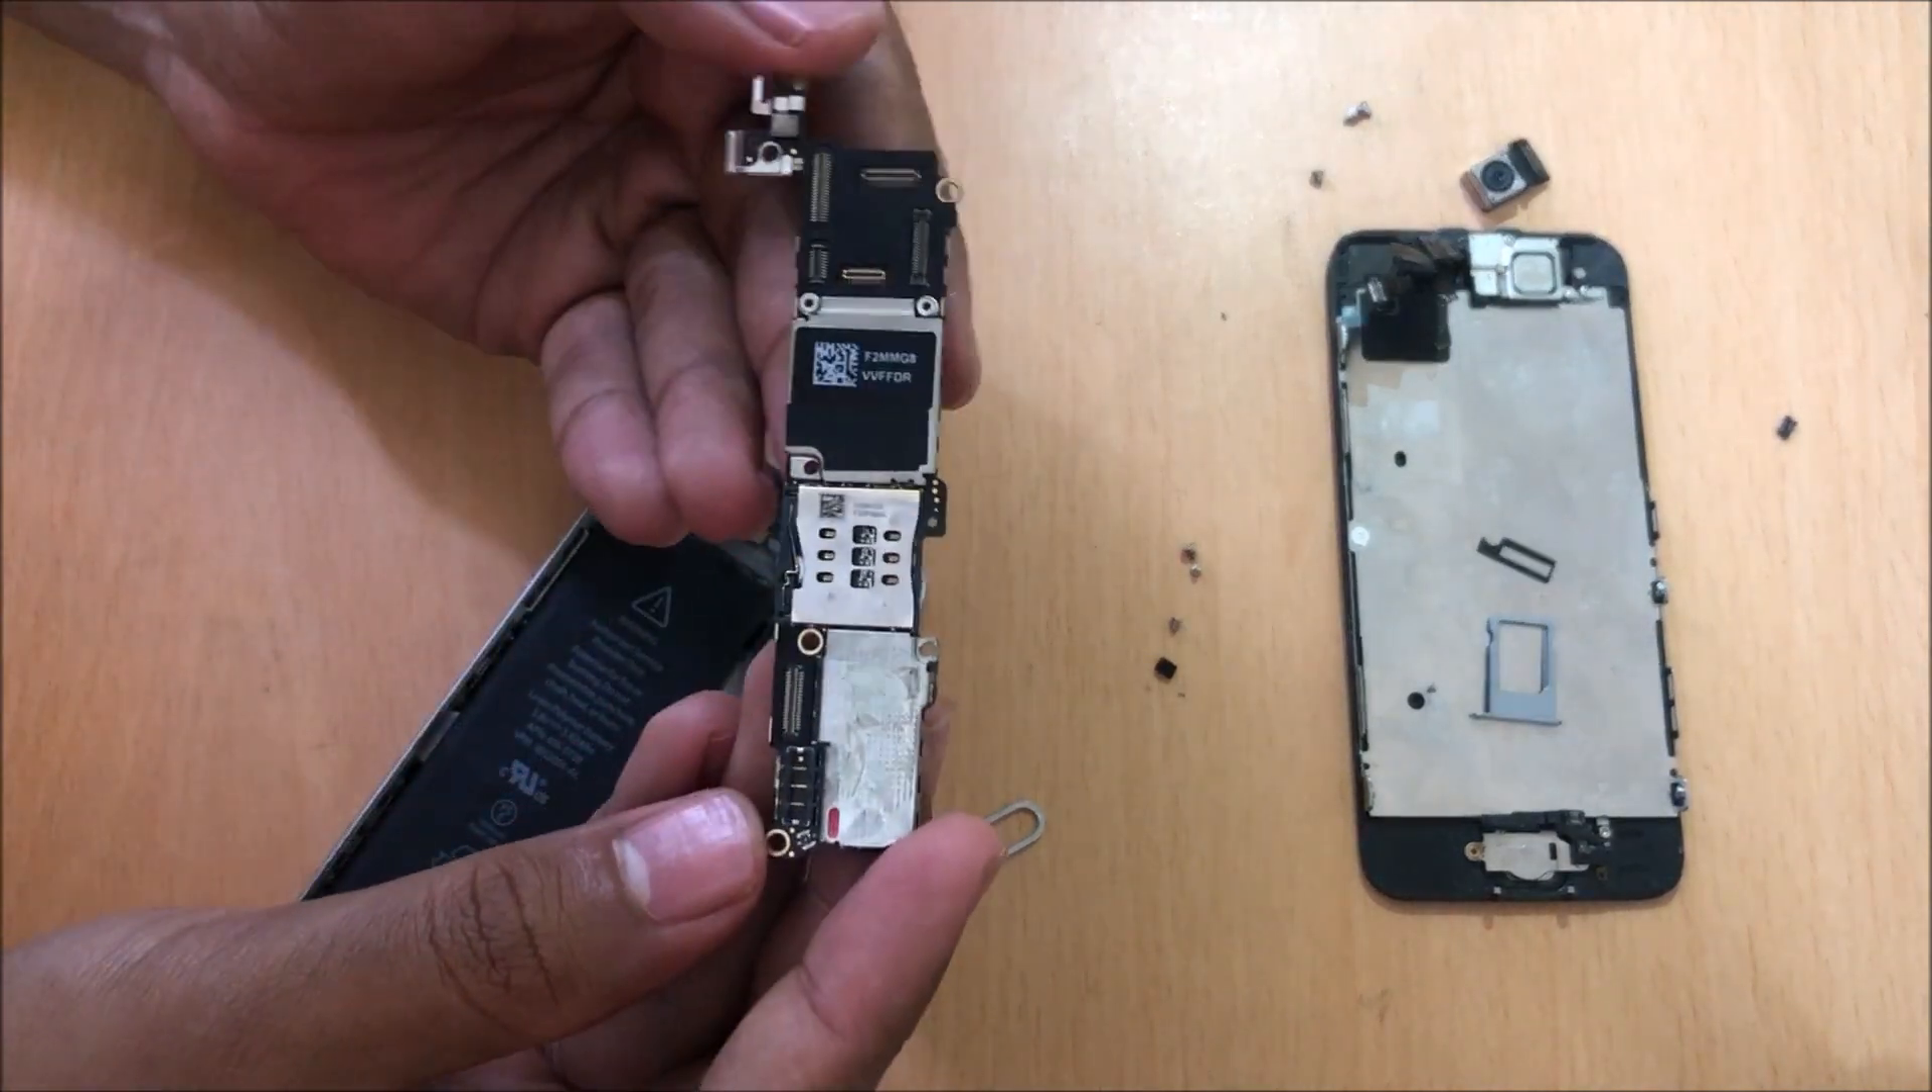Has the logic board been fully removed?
Yes.